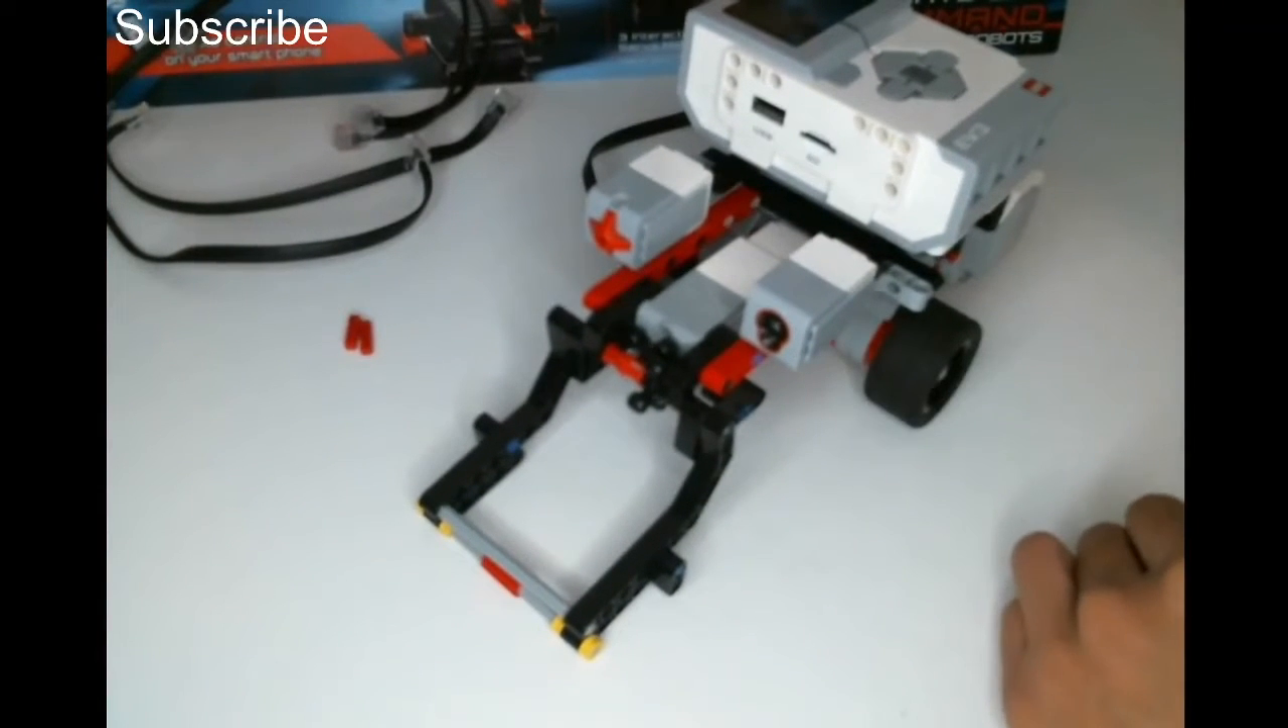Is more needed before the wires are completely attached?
Yes.